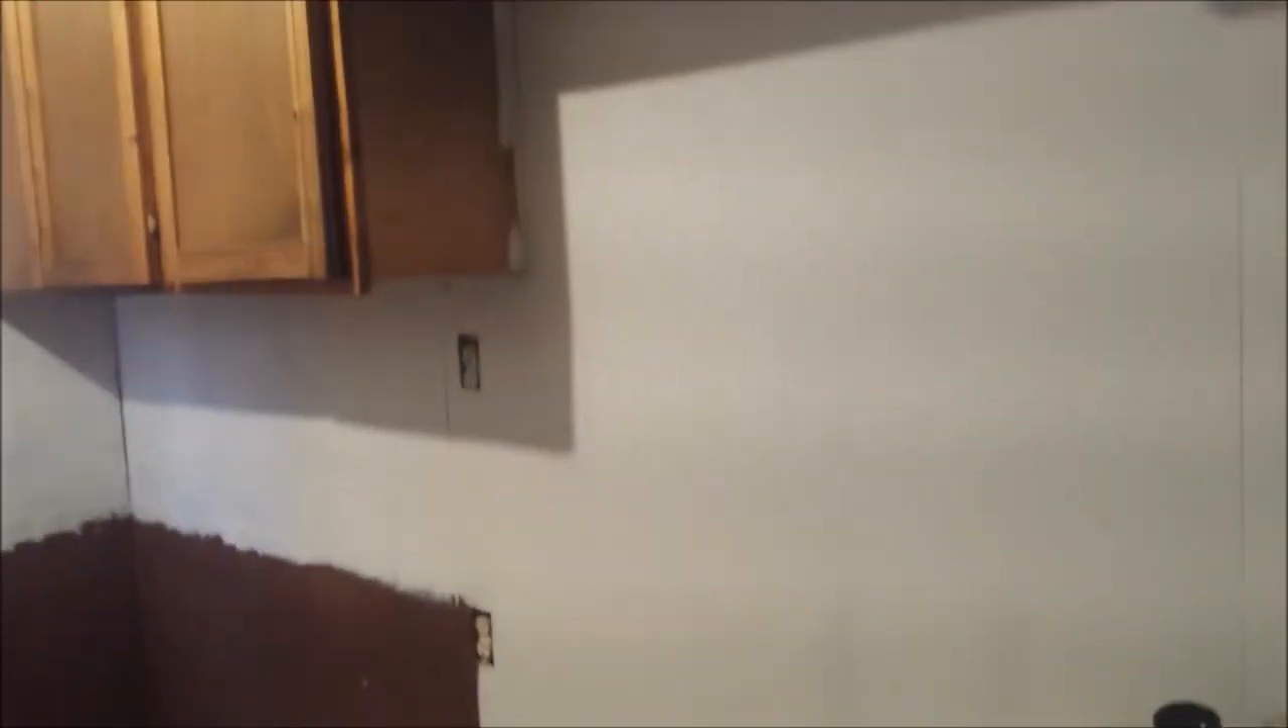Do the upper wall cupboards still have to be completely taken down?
Yes.